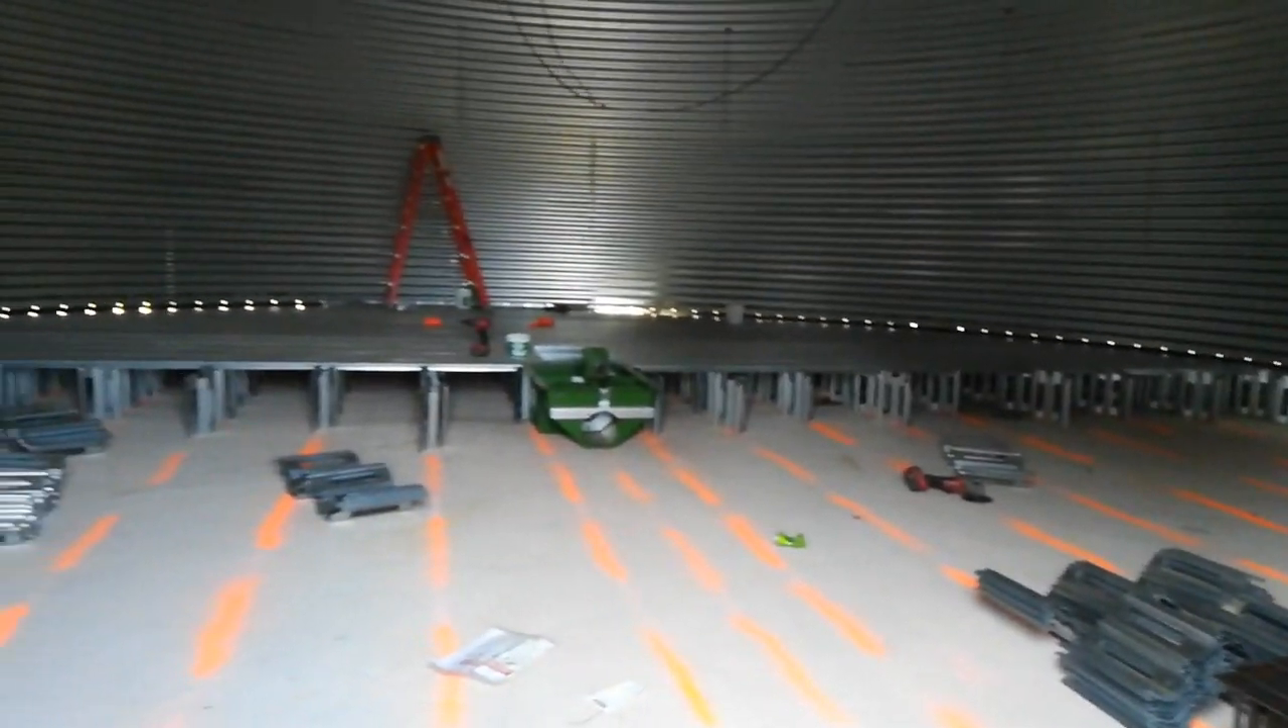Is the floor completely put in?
No.